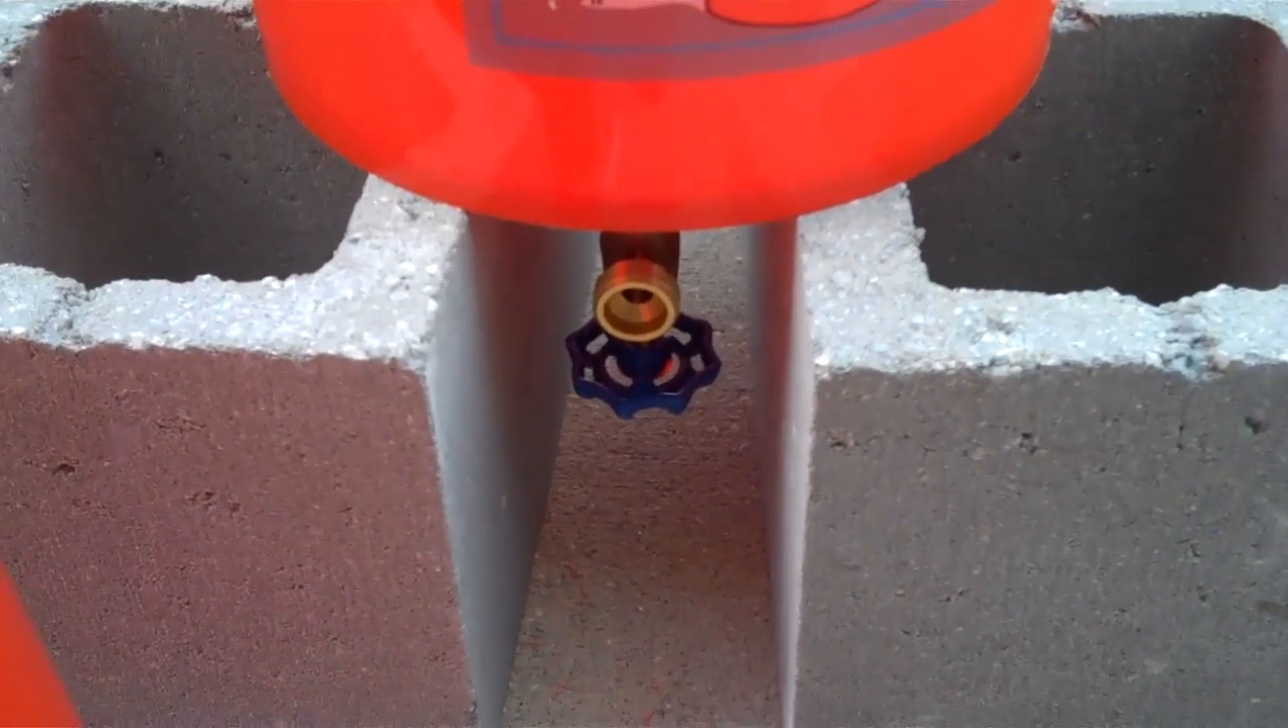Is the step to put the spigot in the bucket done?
Yes.